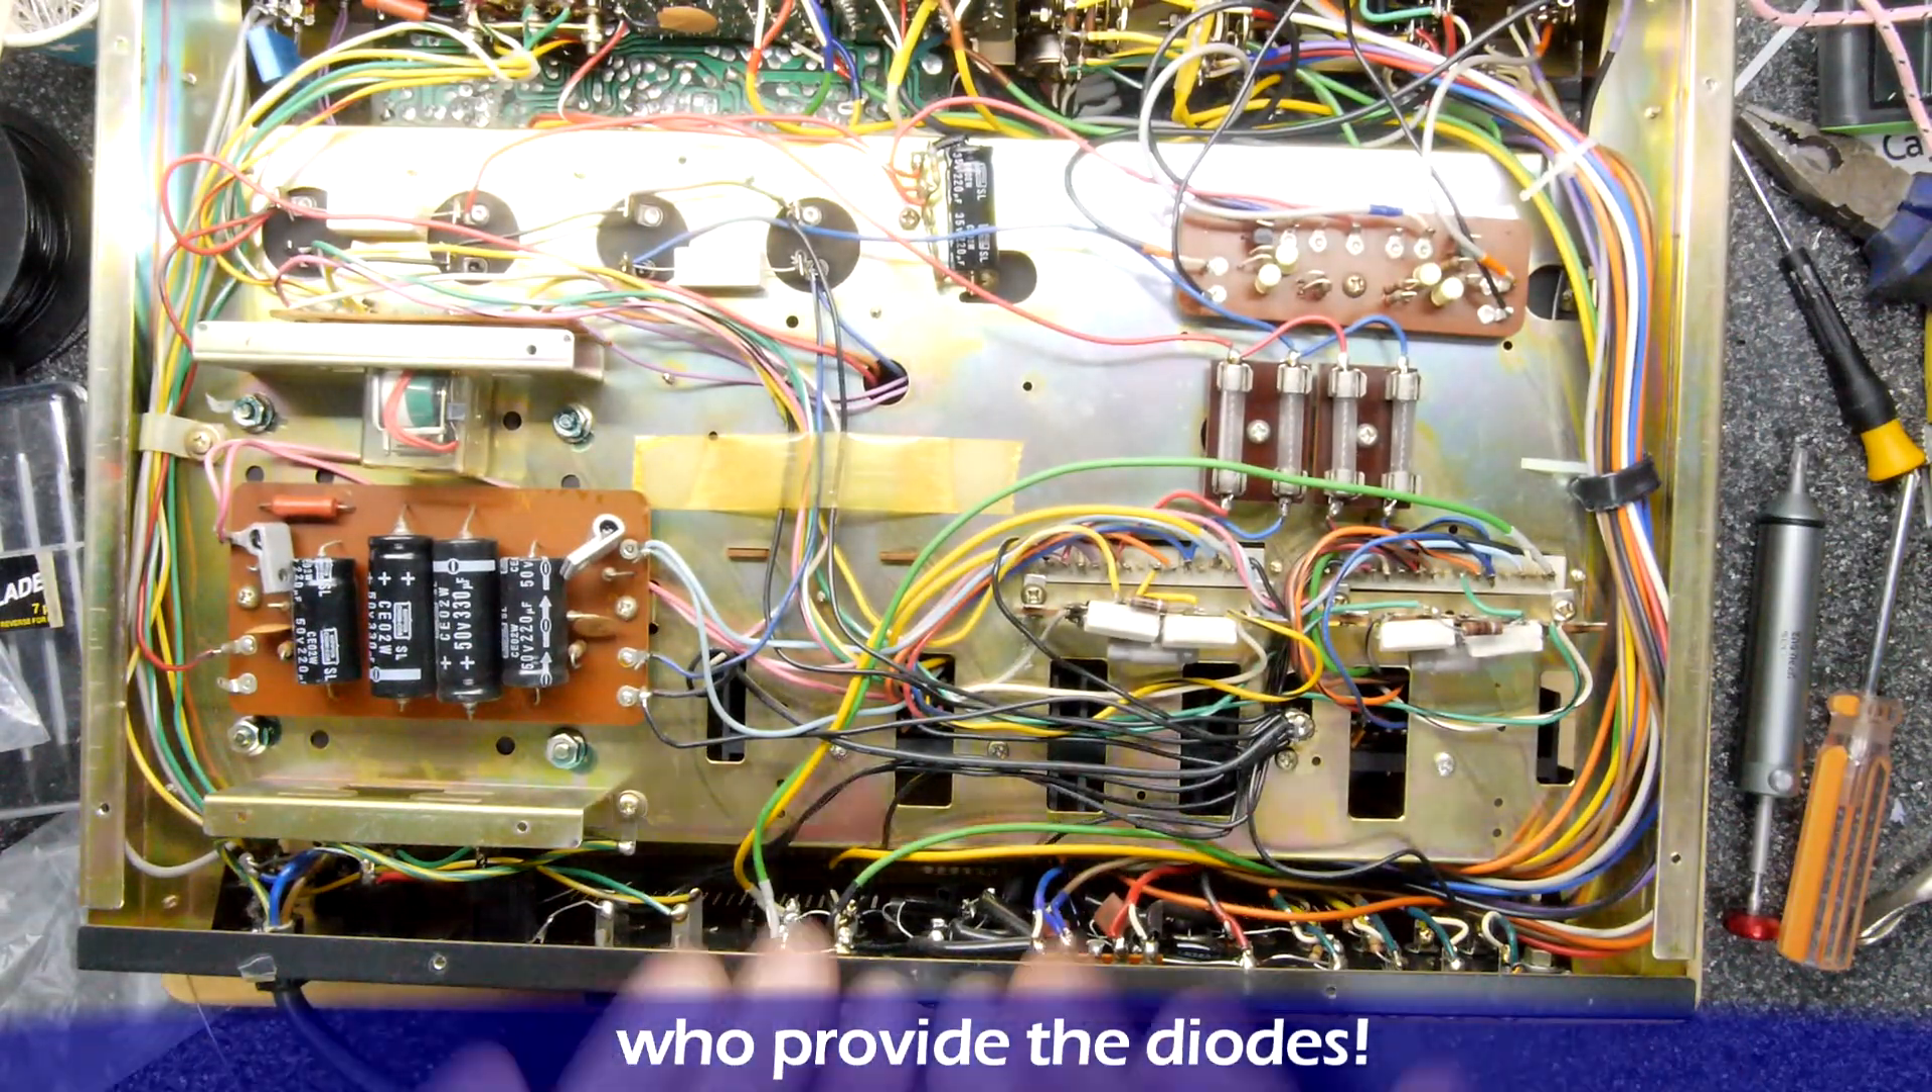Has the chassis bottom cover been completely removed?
Yes.